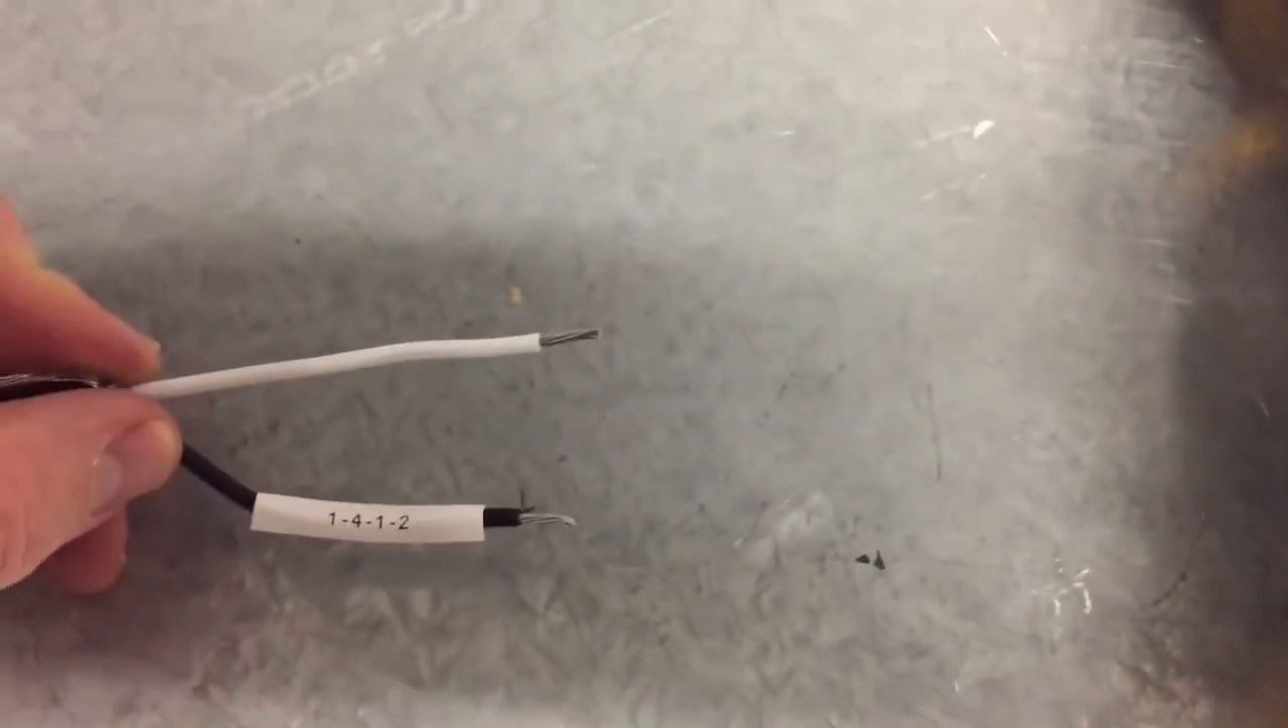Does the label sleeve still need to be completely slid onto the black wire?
No.